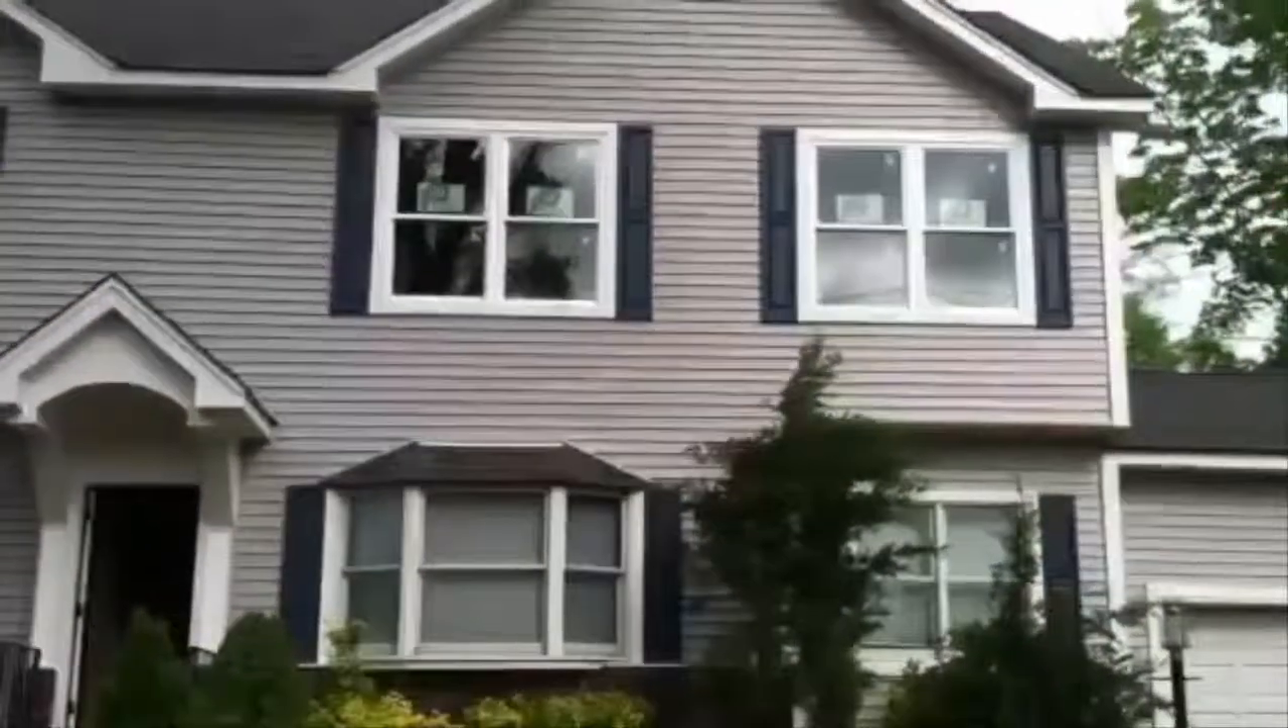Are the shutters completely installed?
Yes.